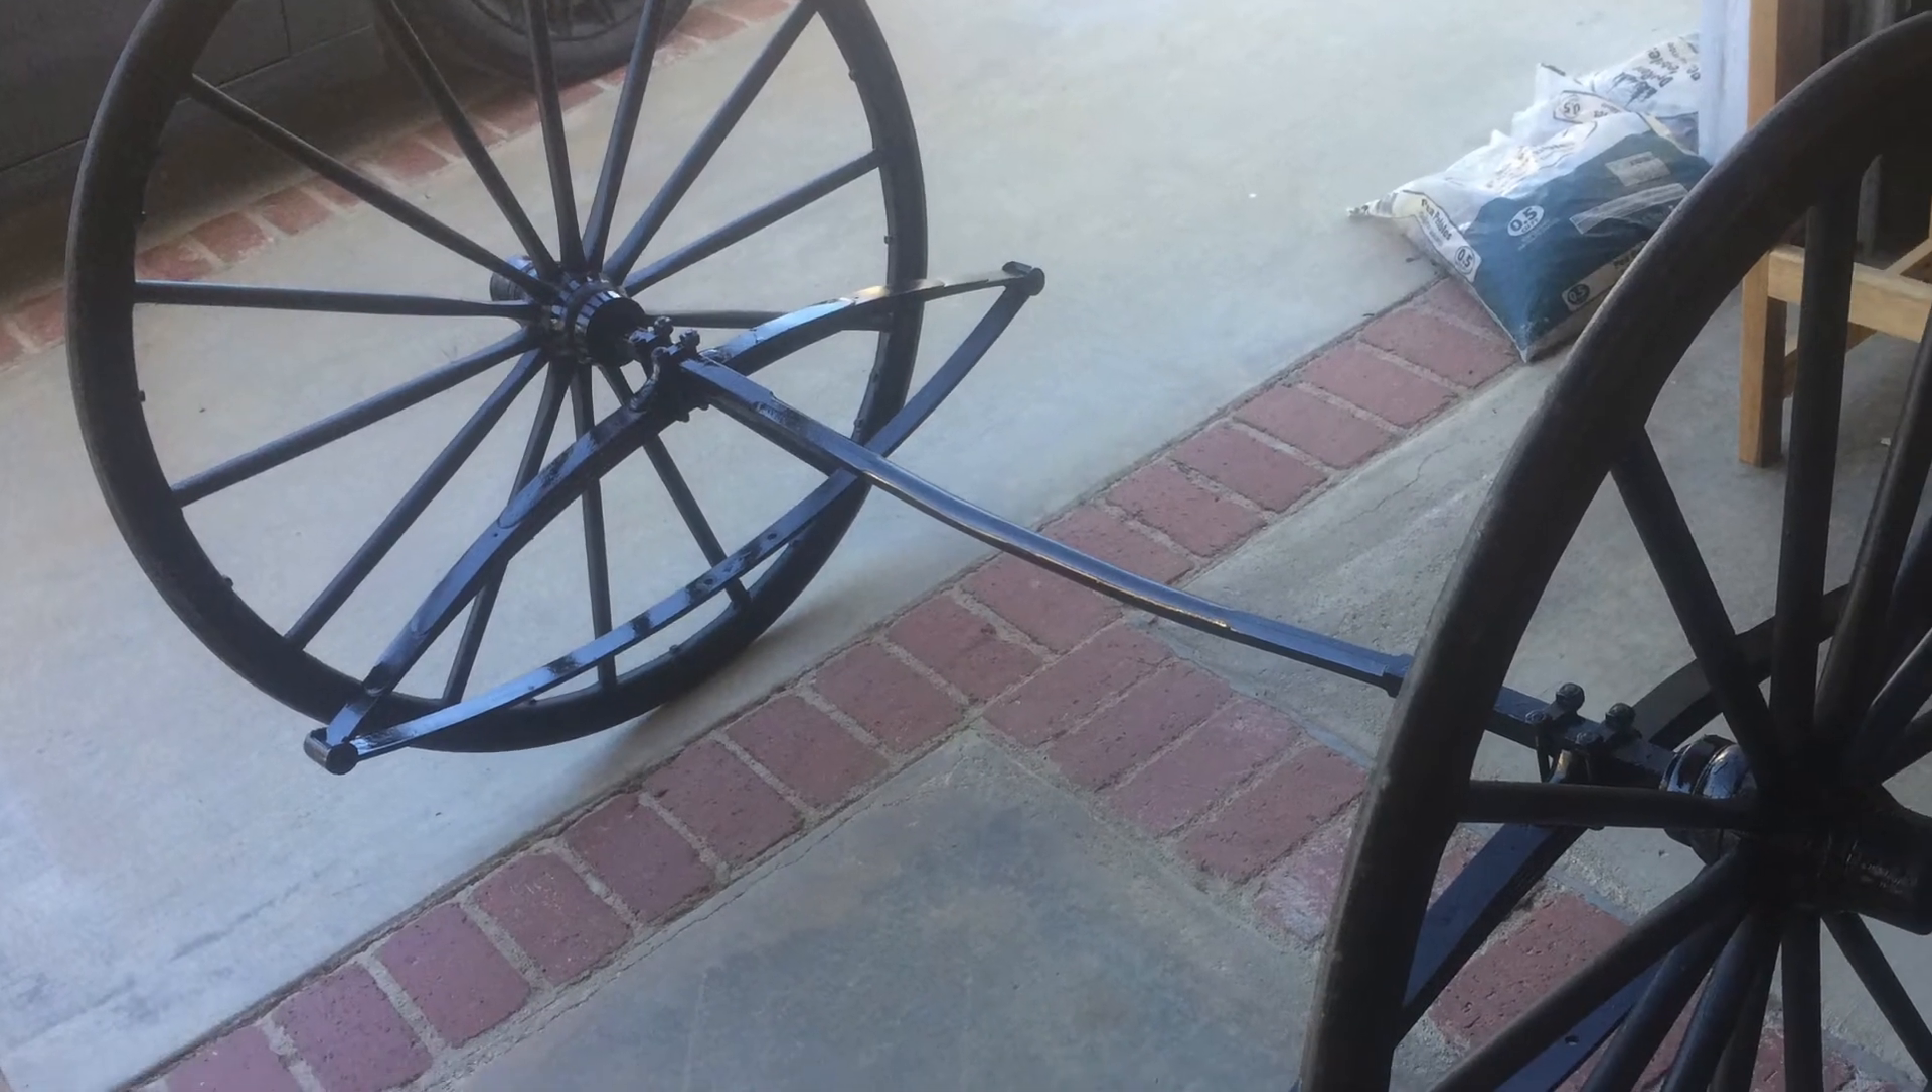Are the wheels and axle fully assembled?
Yes.